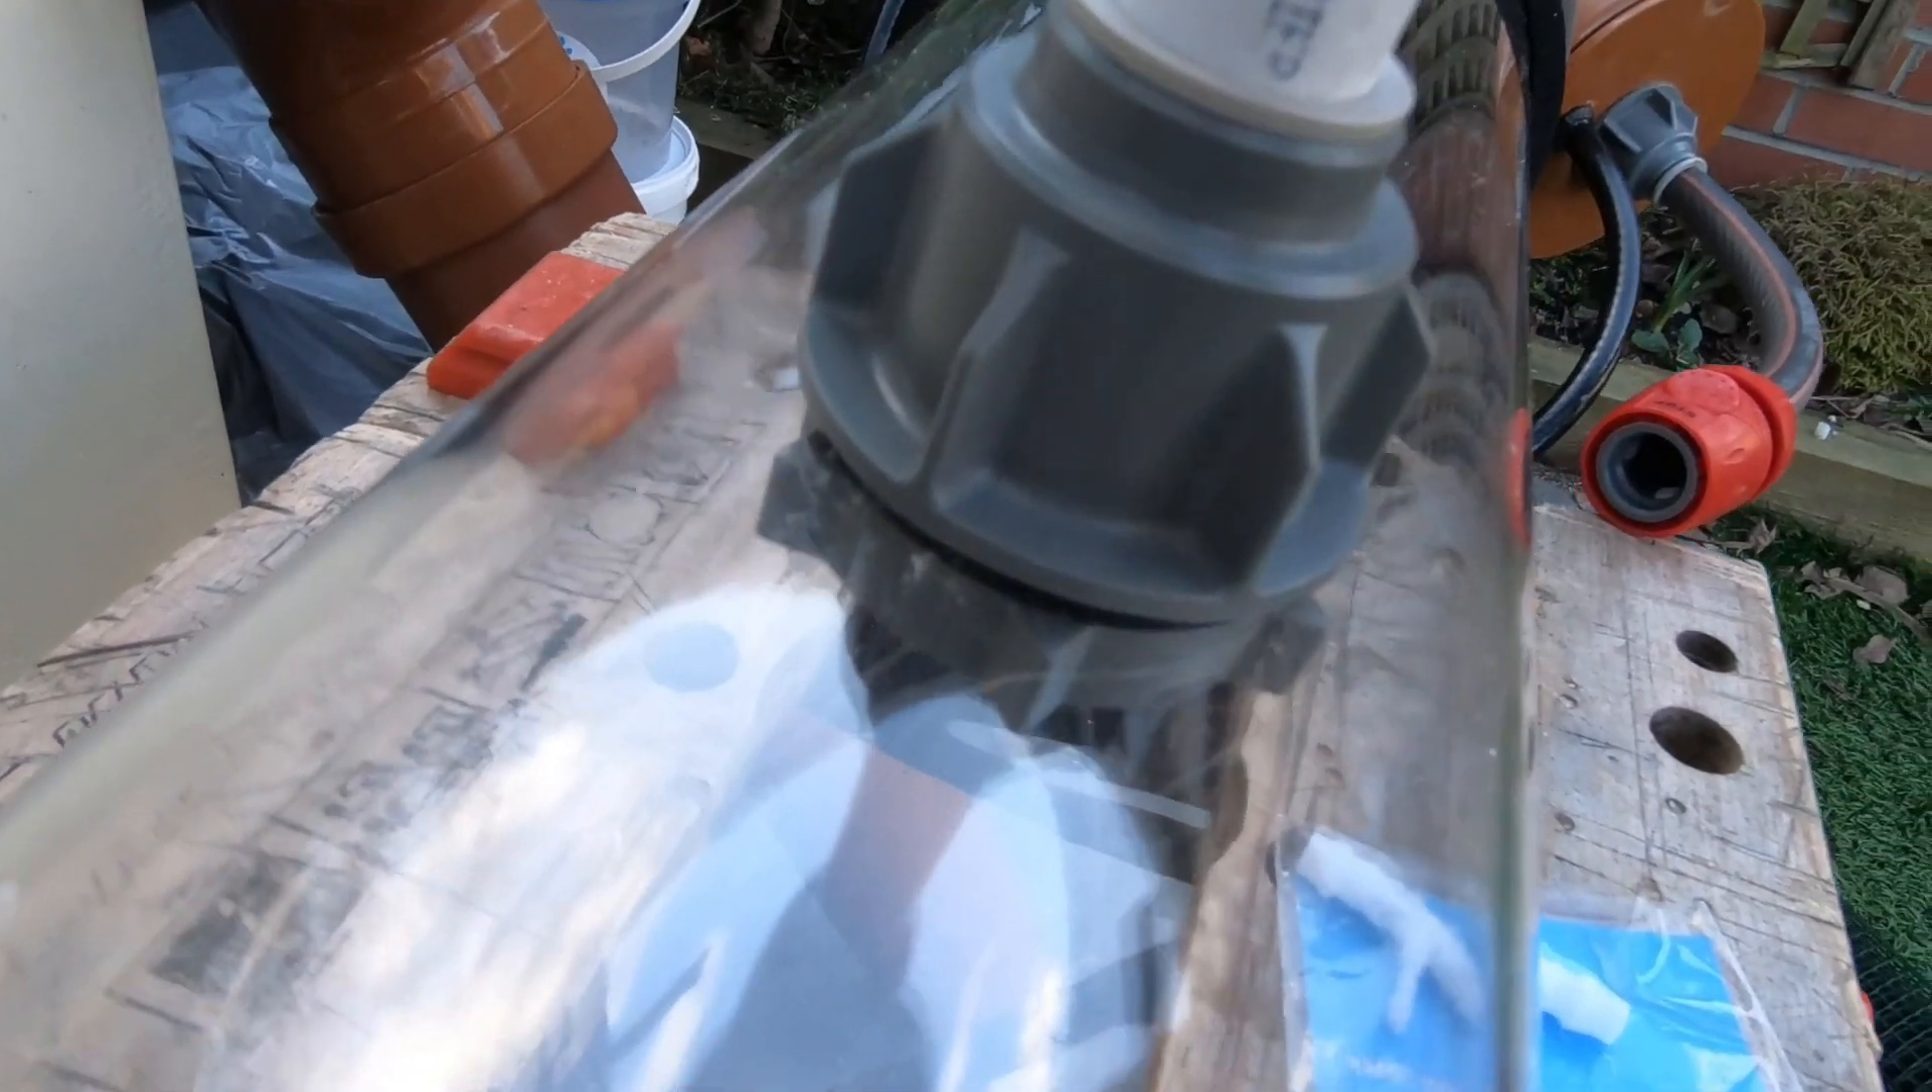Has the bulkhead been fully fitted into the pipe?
Yes.